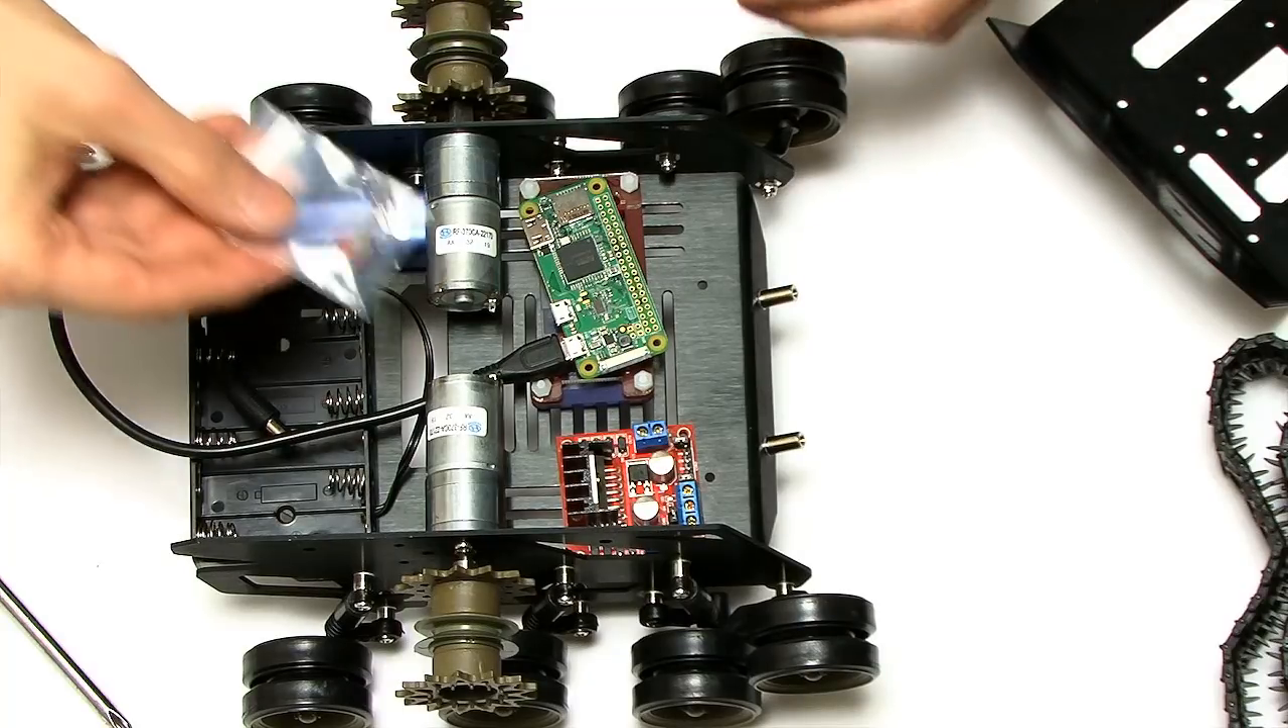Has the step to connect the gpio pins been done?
No.